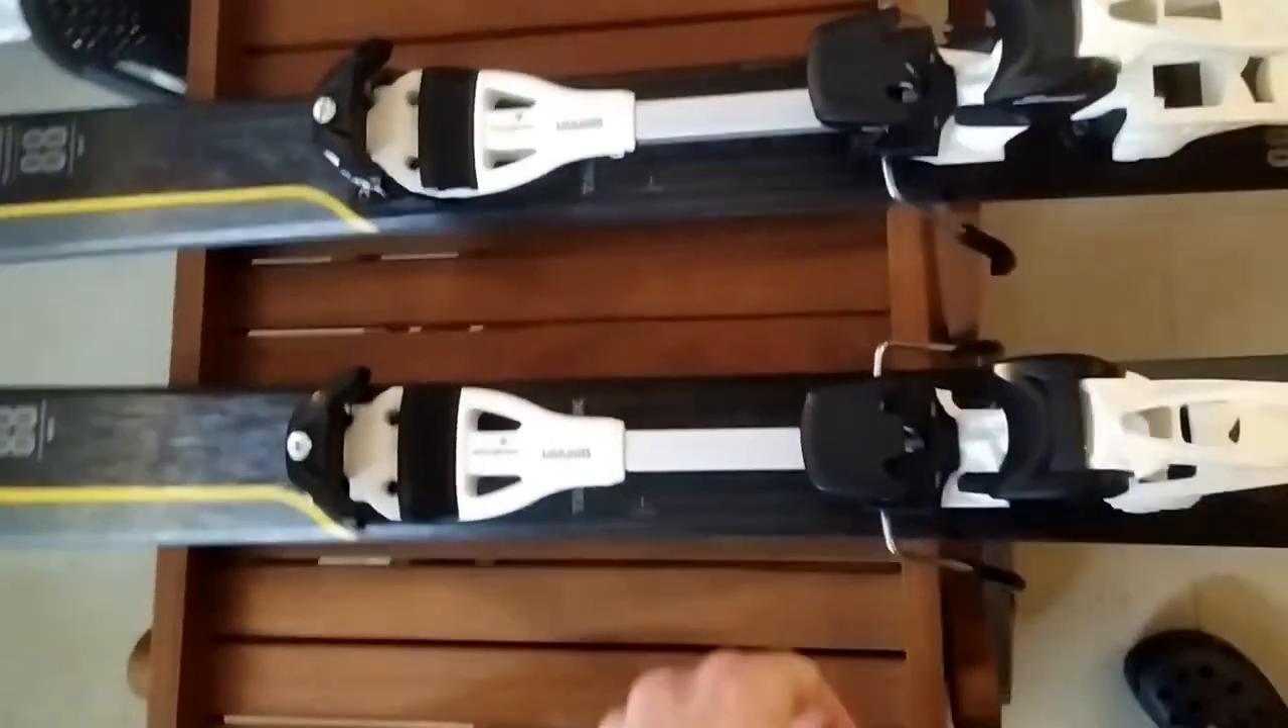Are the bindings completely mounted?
Yes.